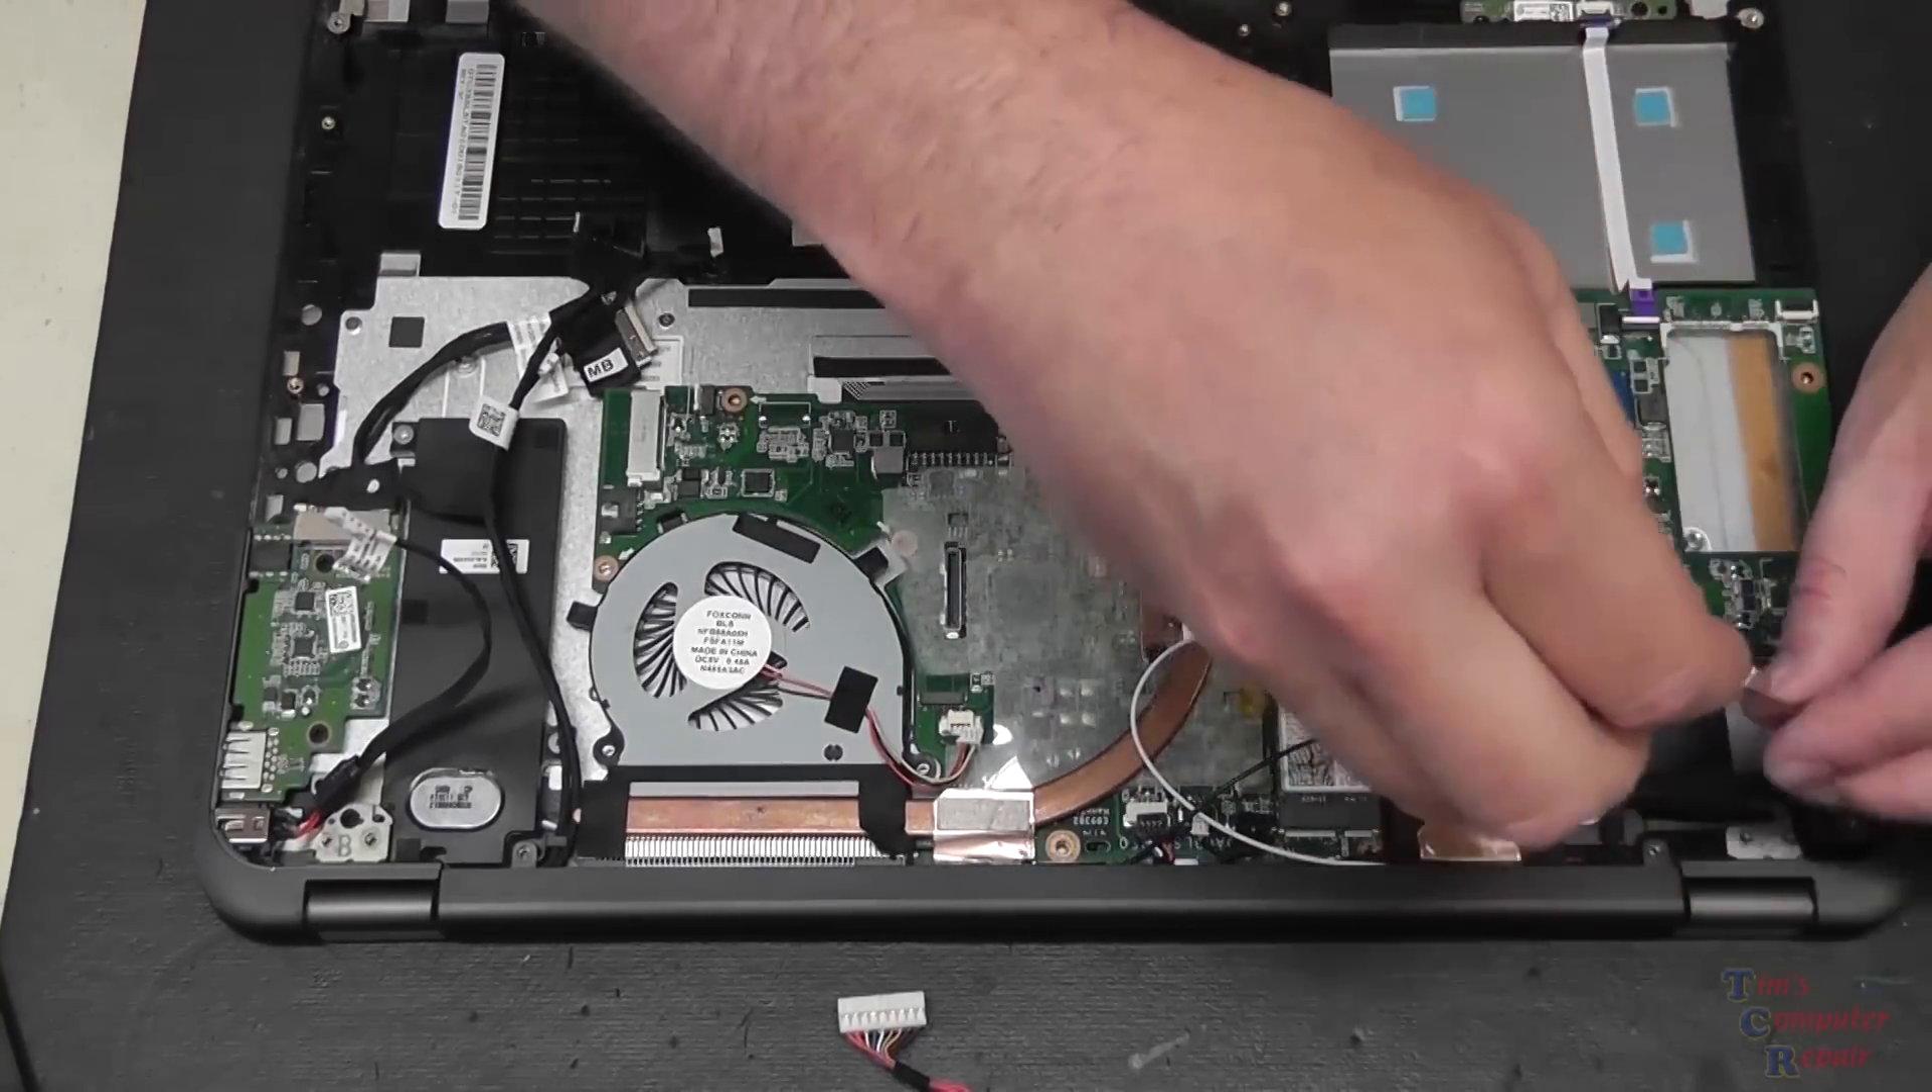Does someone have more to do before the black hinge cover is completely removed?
Yes.